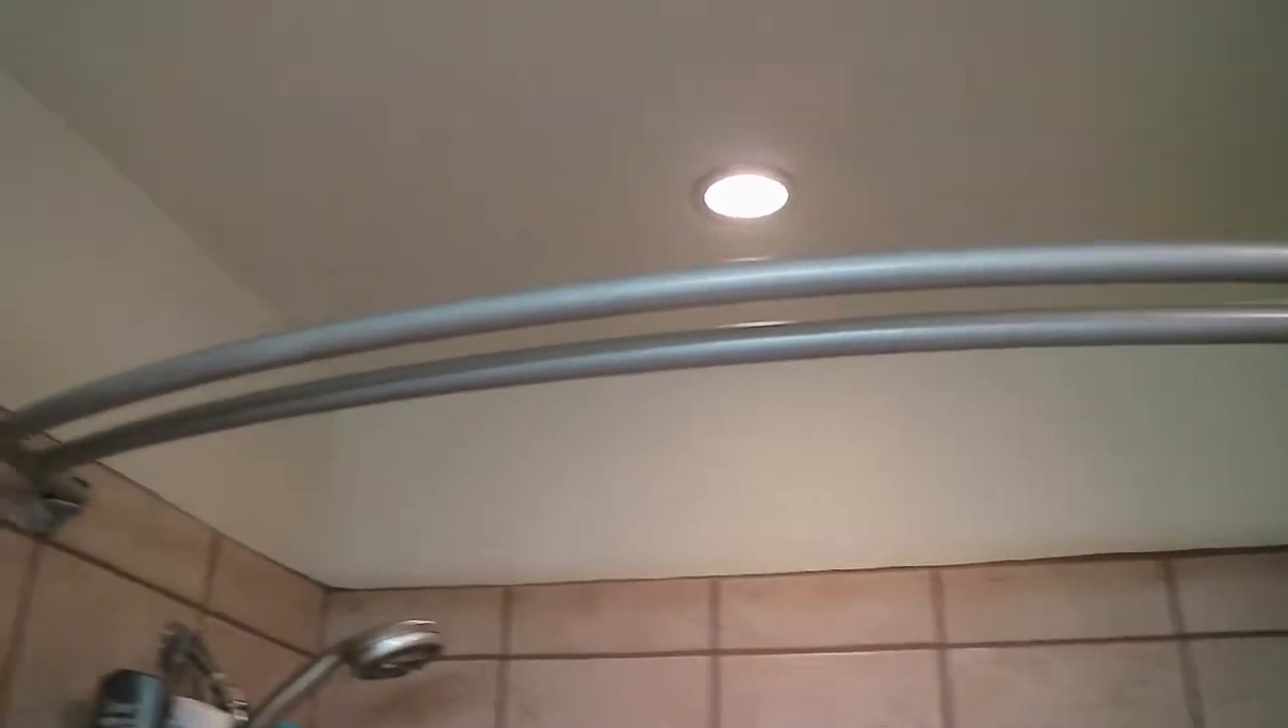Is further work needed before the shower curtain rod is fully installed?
No.